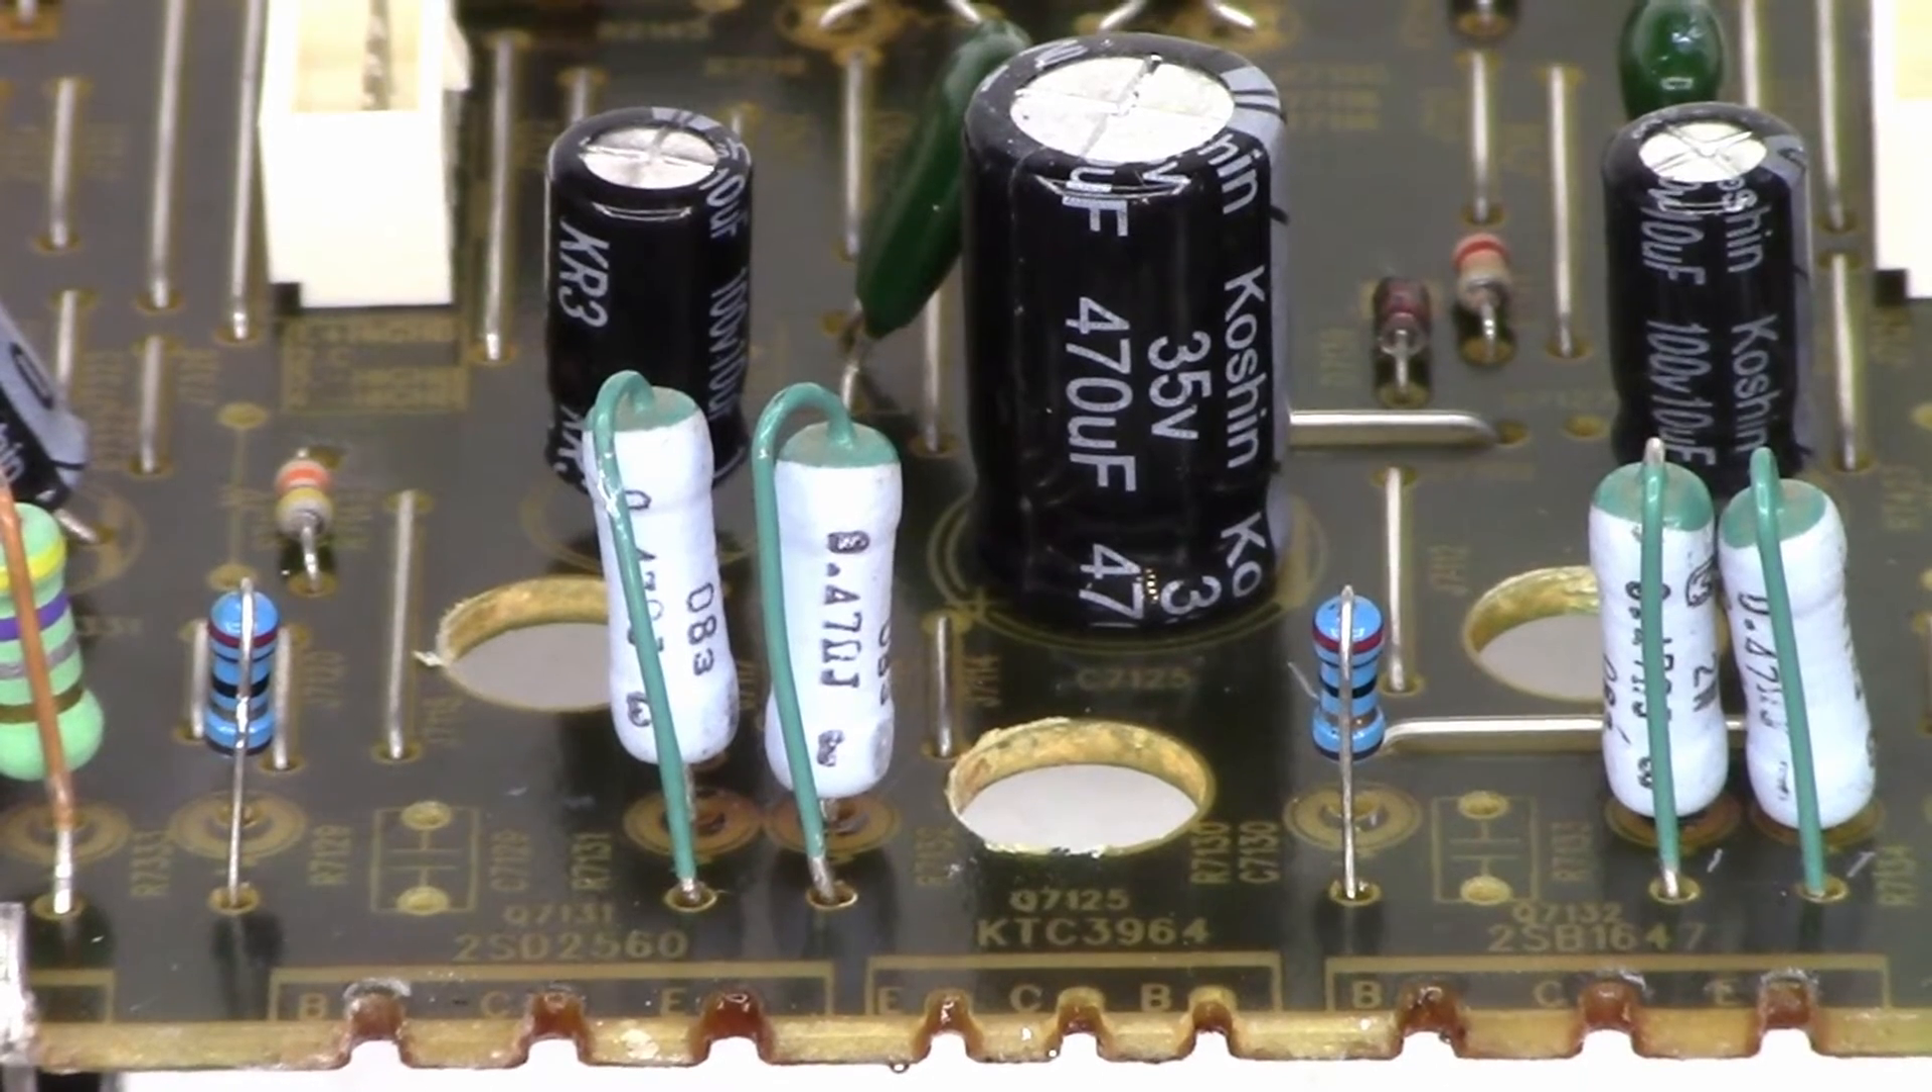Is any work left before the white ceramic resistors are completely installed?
No.